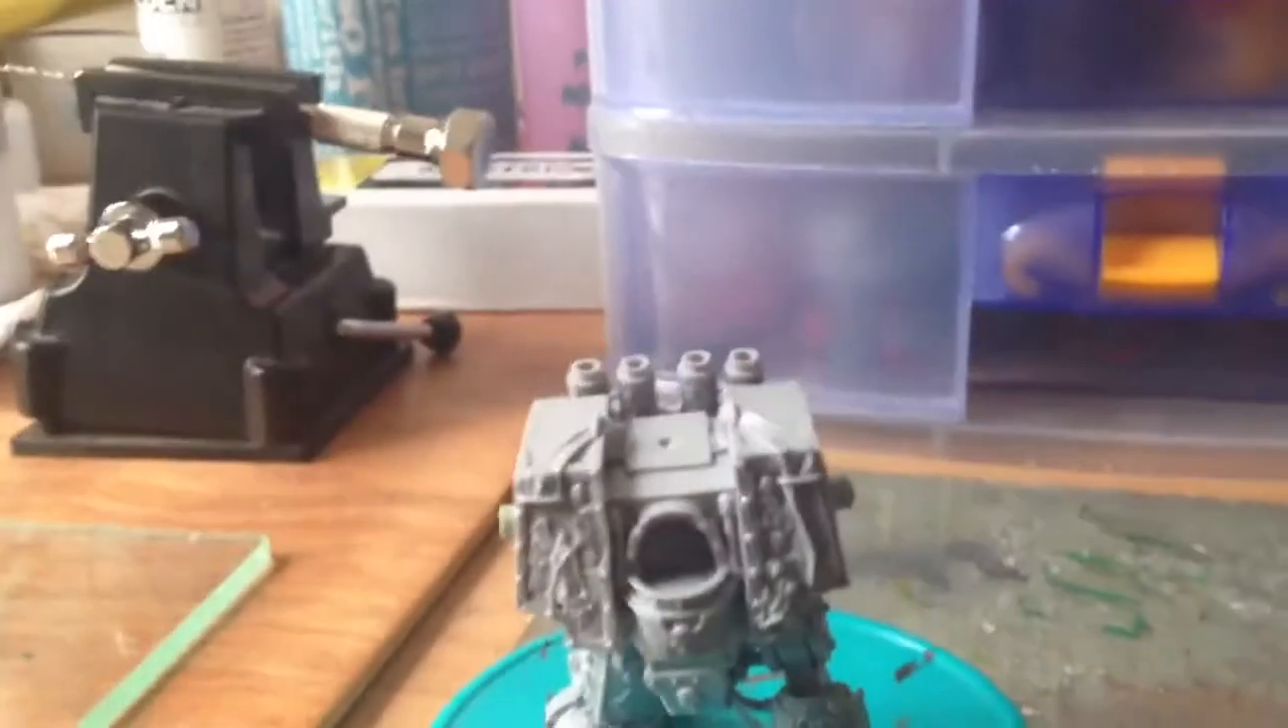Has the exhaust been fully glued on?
Yes.